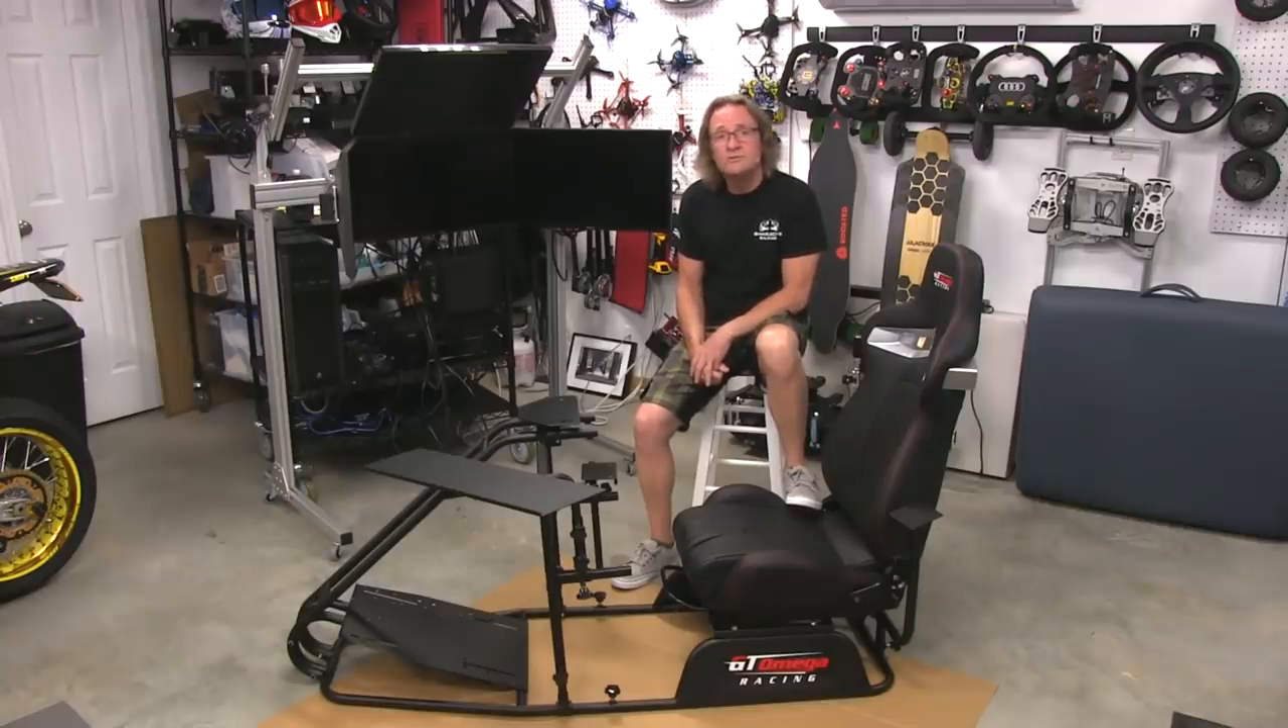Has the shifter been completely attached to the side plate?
No.